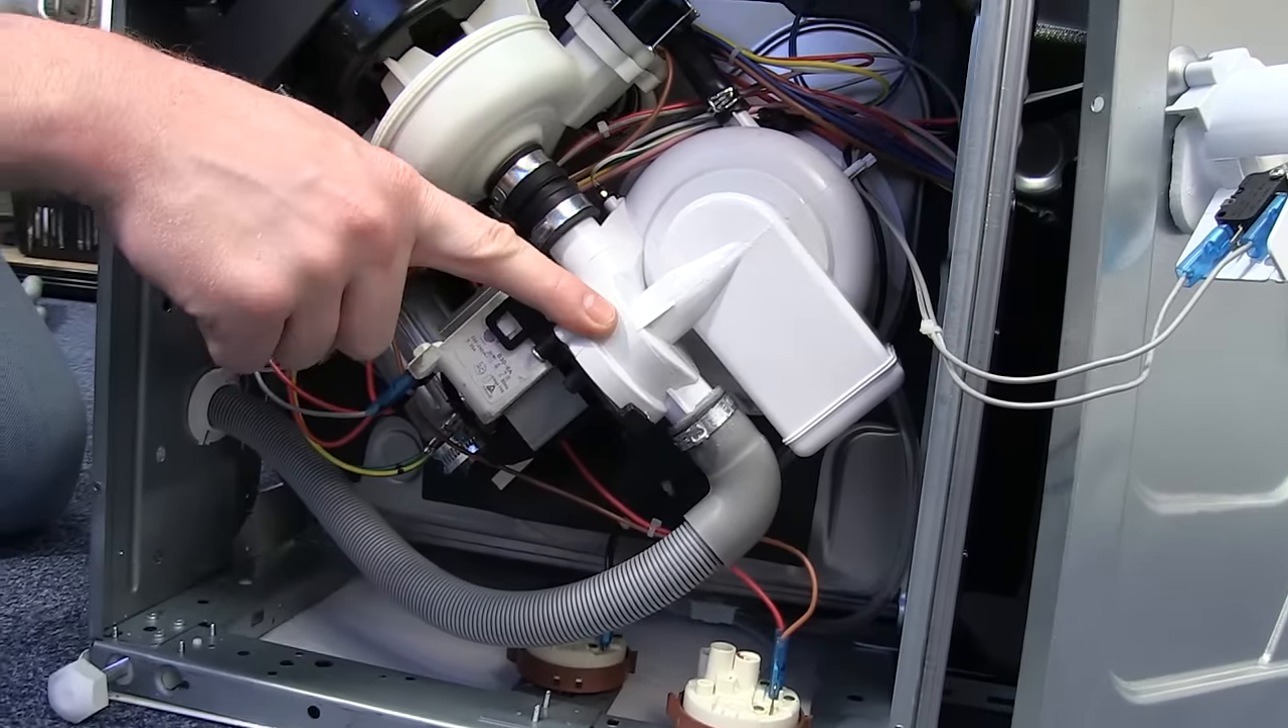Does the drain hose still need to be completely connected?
No.